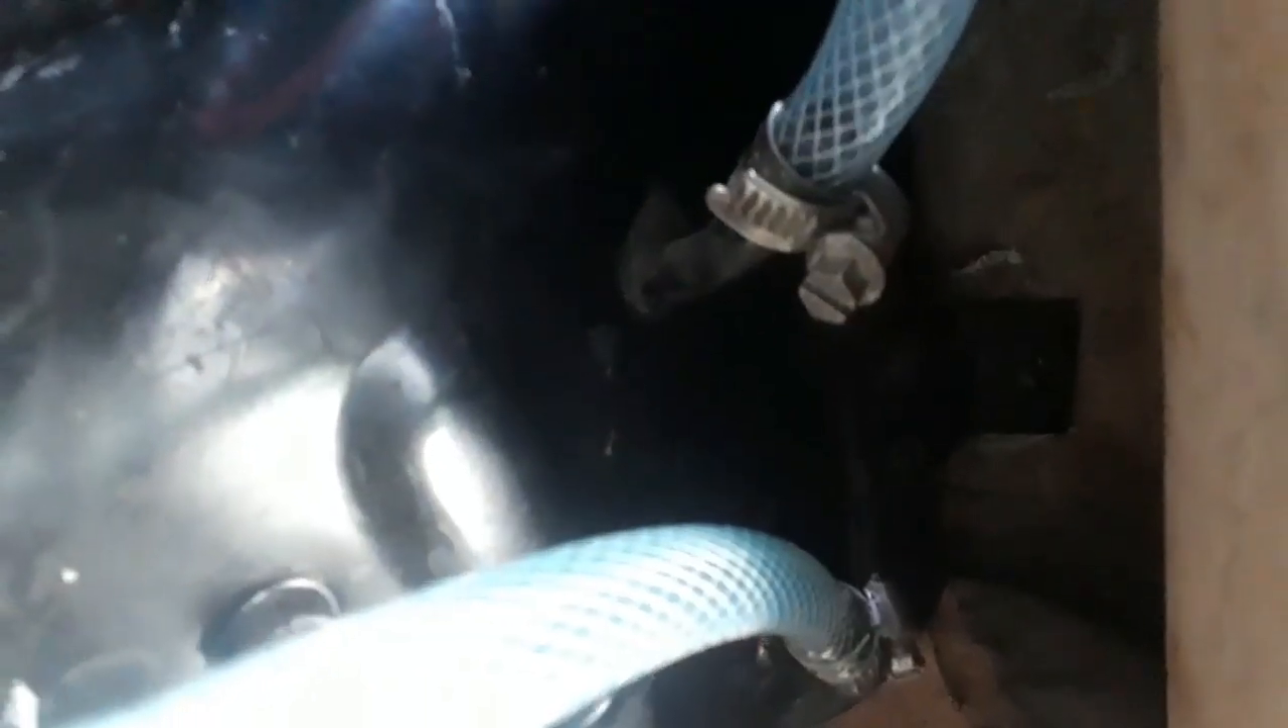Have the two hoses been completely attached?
Yes.